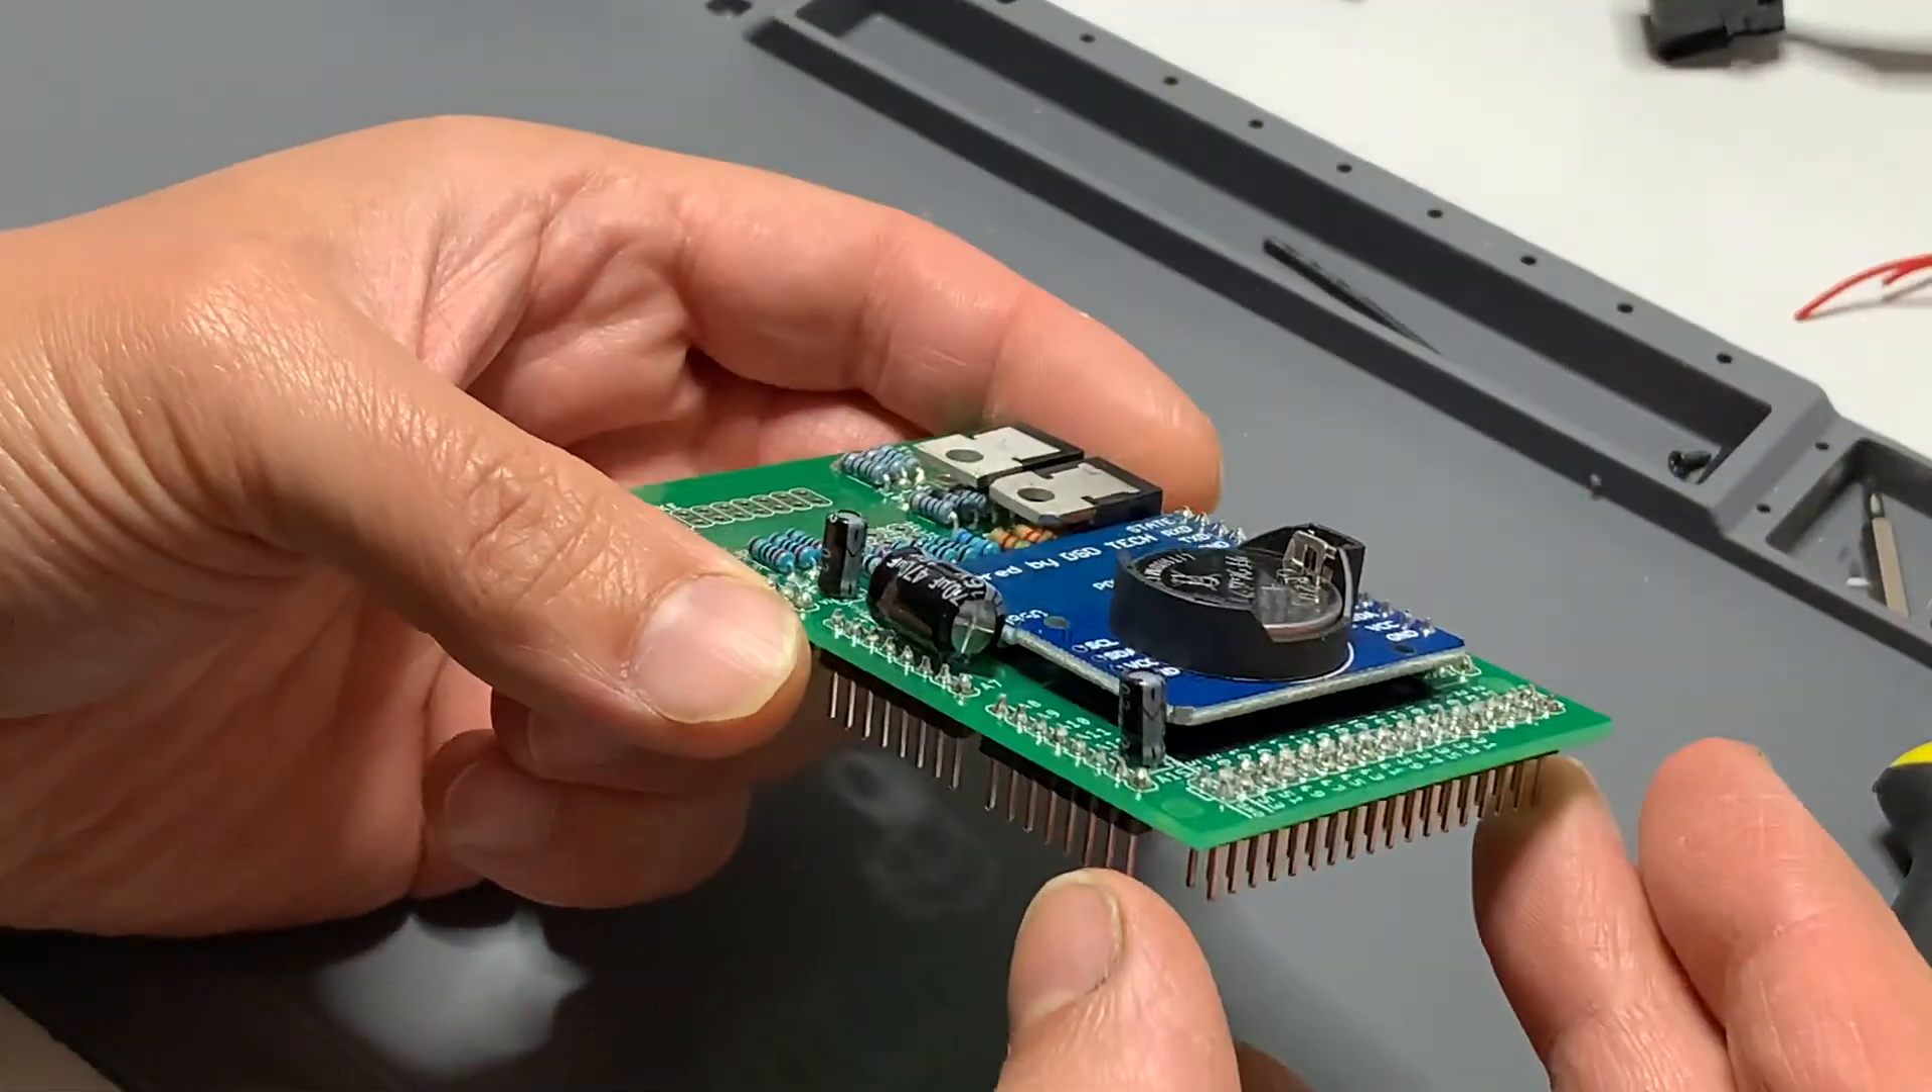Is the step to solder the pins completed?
Yes.